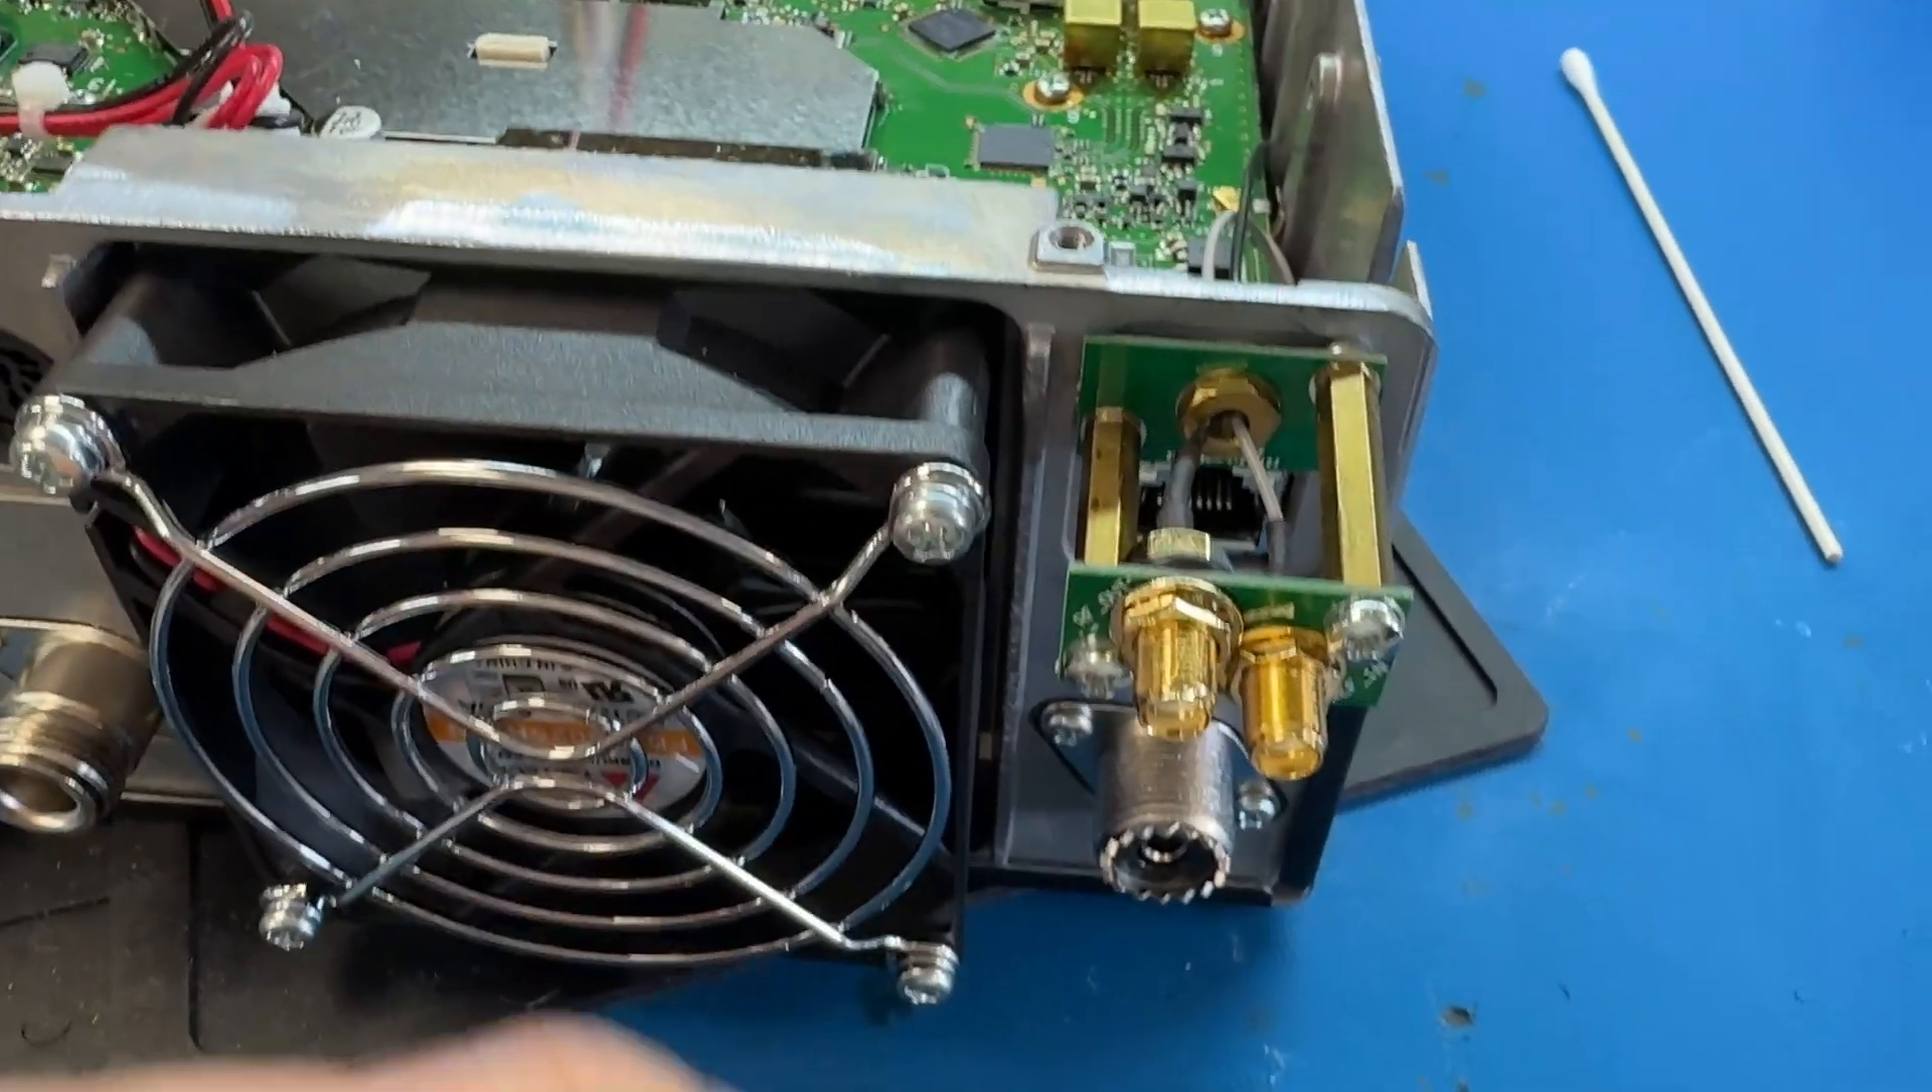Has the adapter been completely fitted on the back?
Yes.